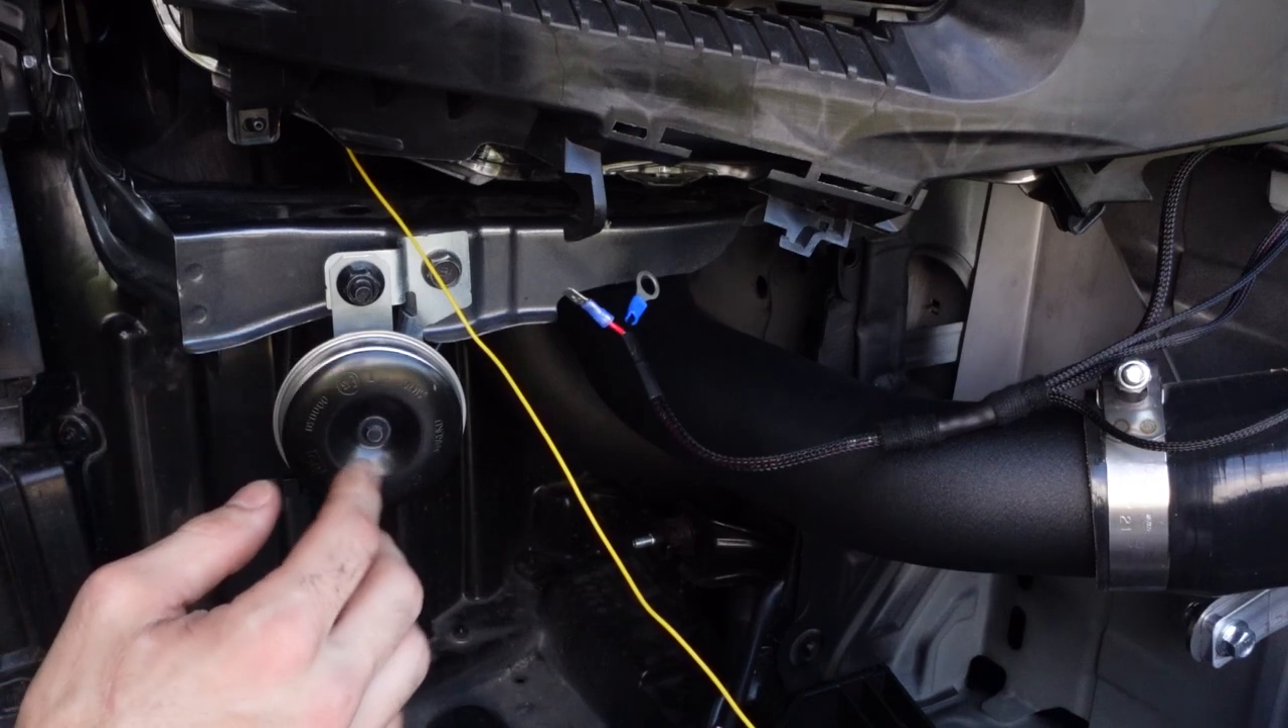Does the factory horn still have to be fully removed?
Yes.